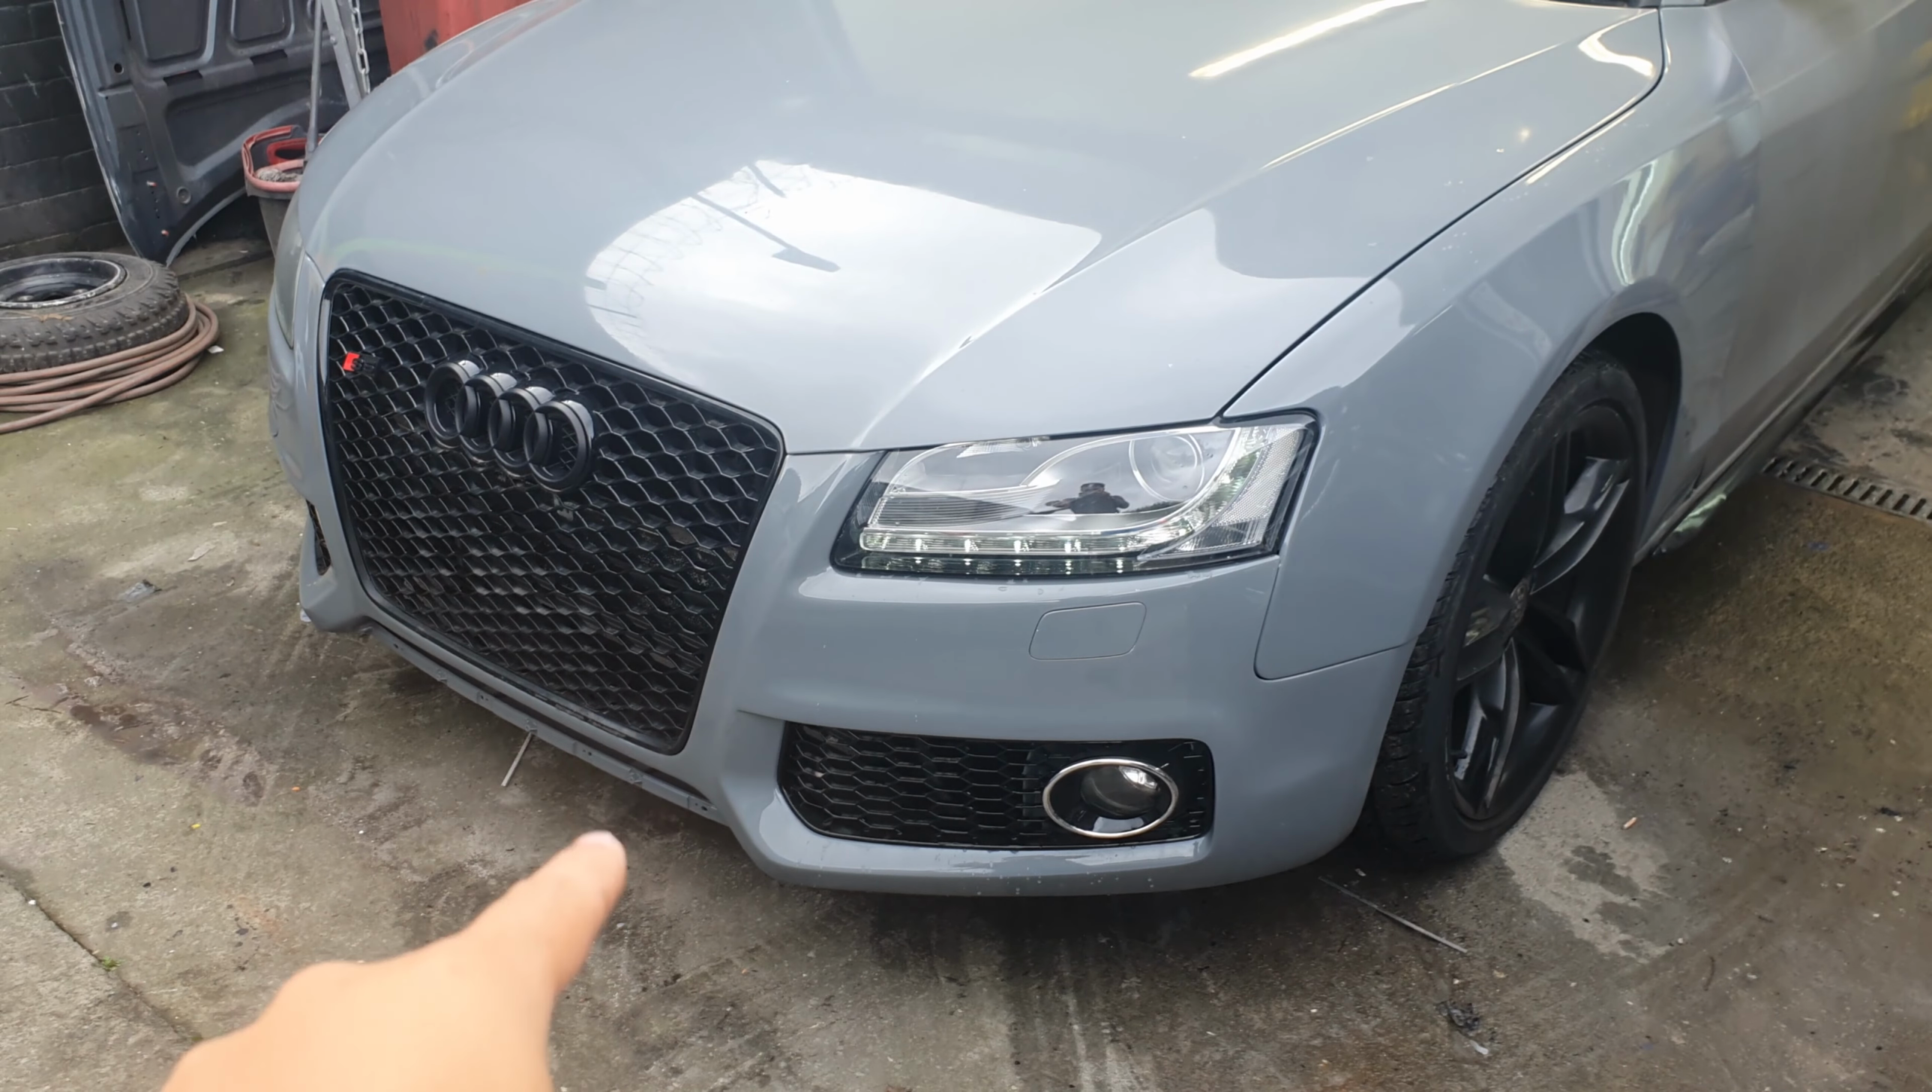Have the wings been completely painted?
Yes.